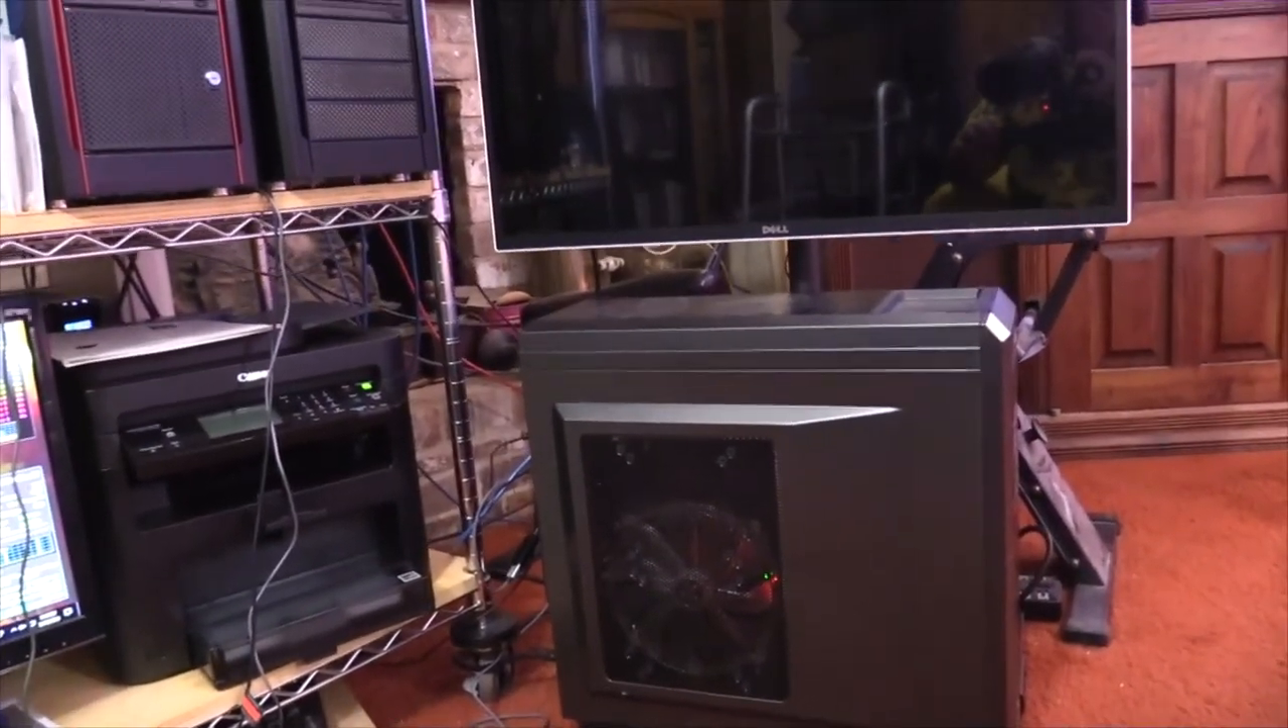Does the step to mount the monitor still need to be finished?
No.